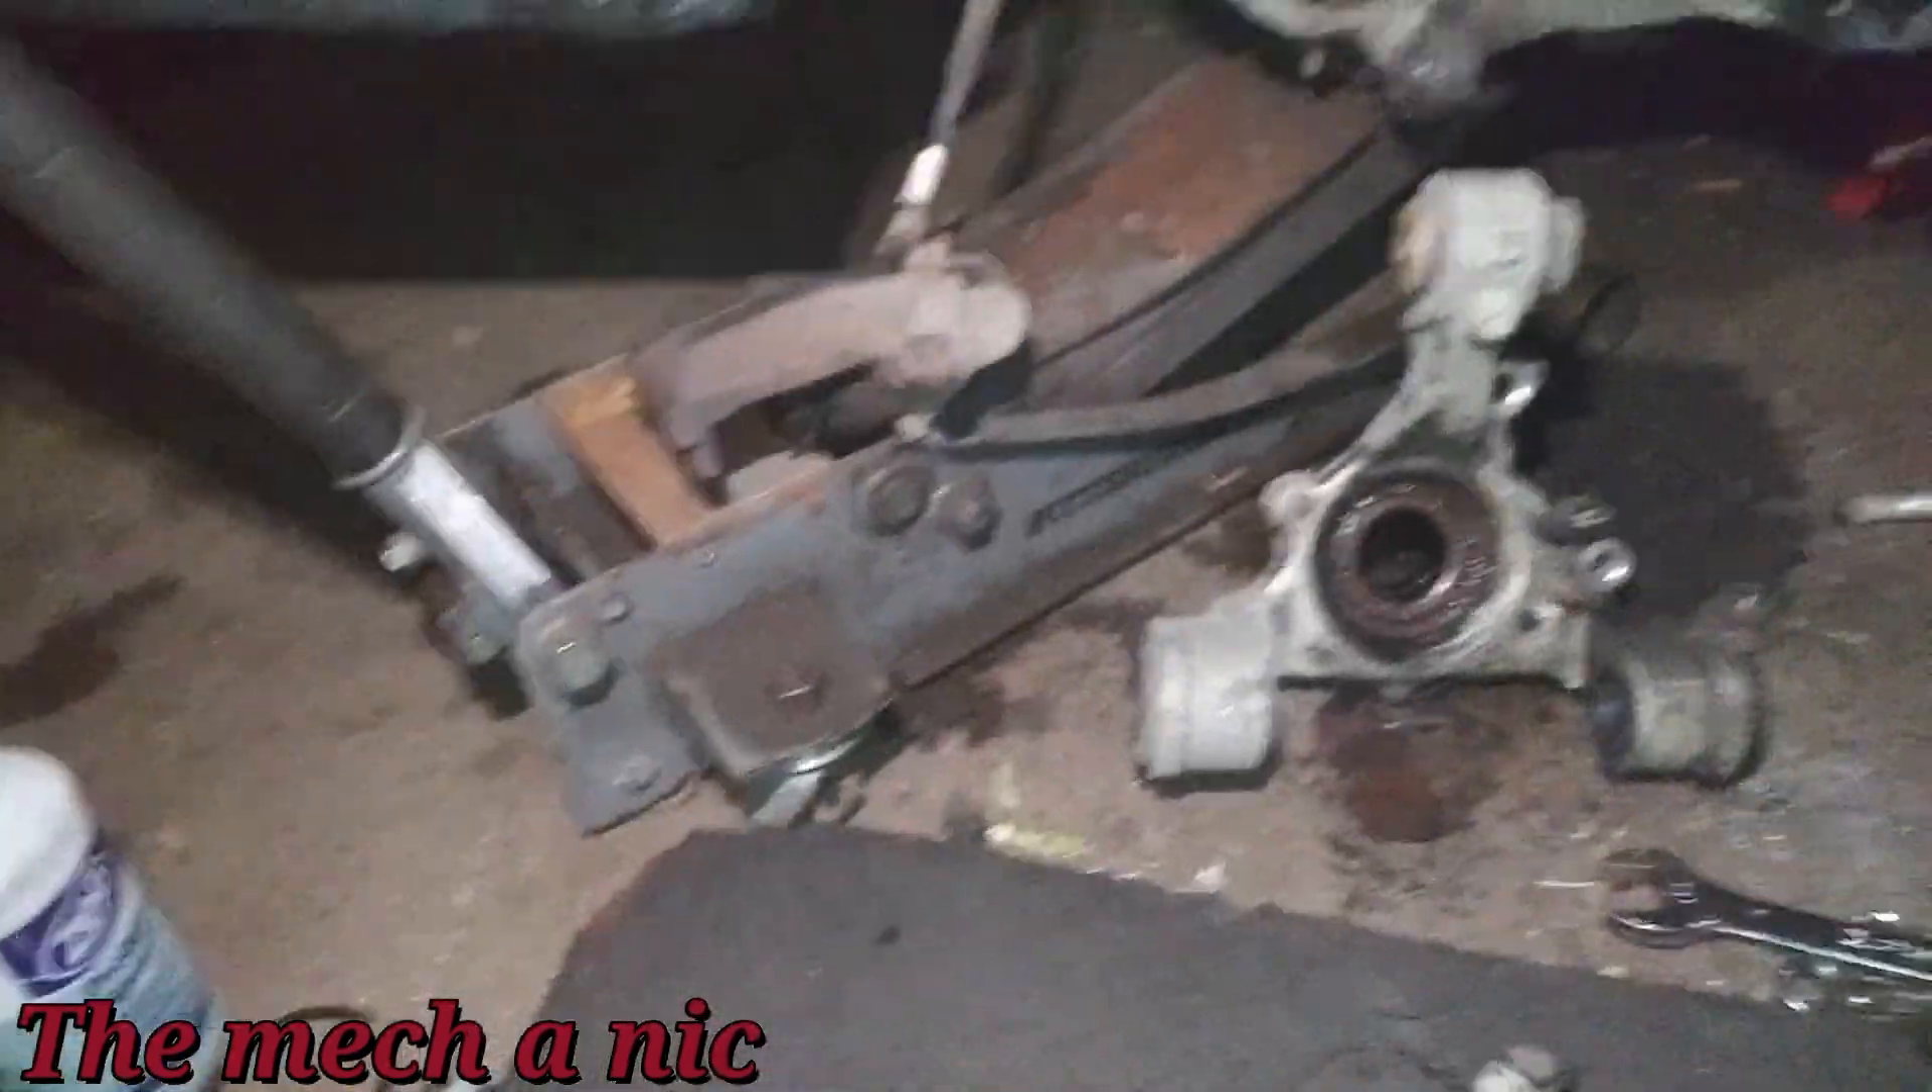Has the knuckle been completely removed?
Yes.